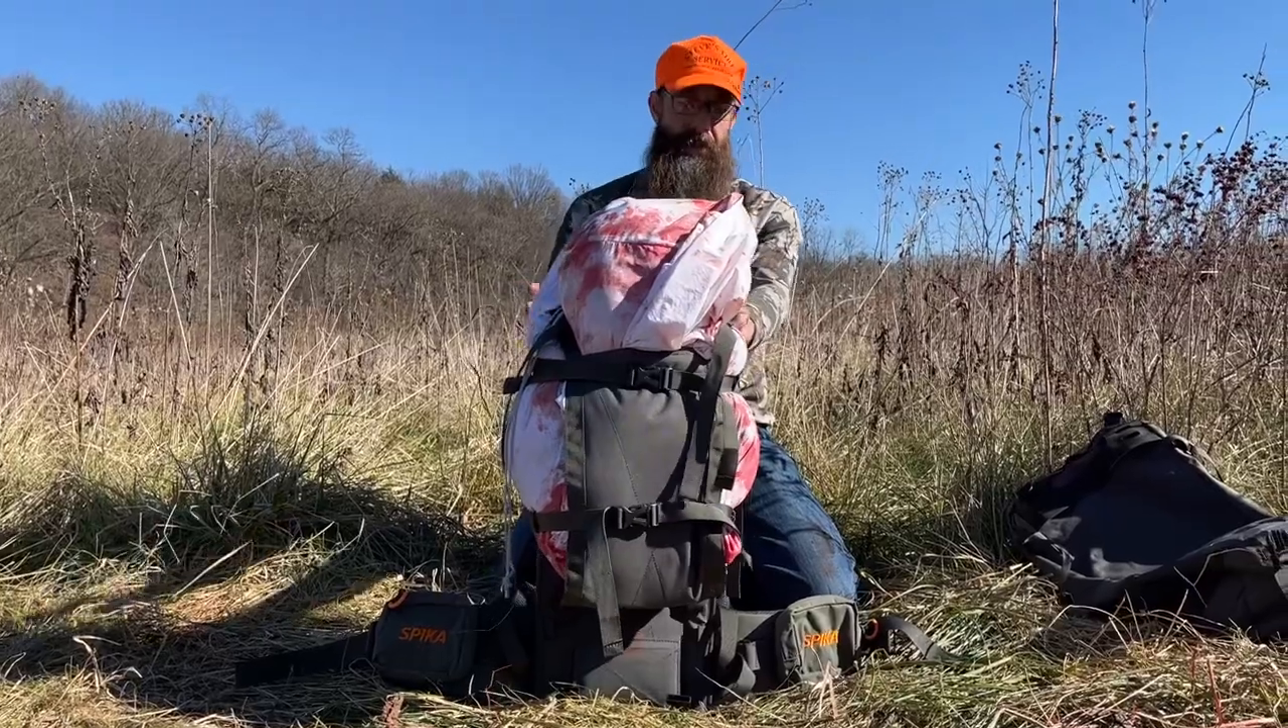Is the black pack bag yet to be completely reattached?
Yes.